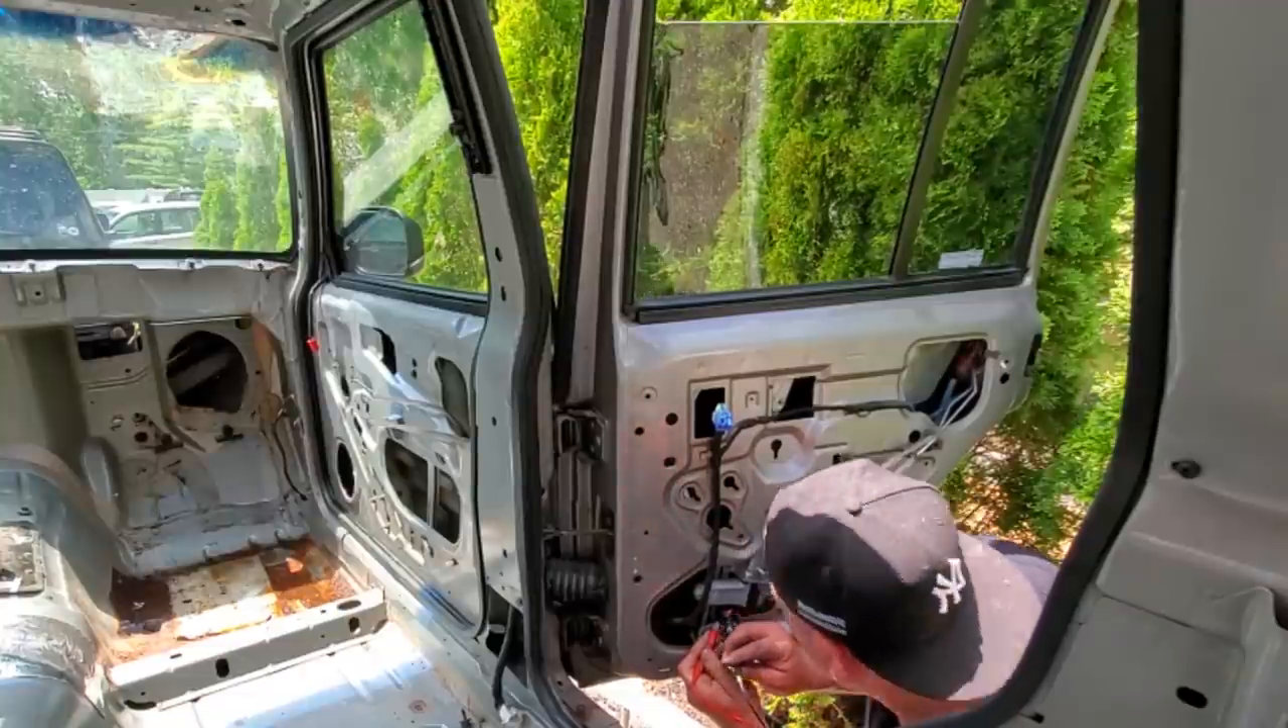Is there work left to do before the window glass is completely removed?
Yes.